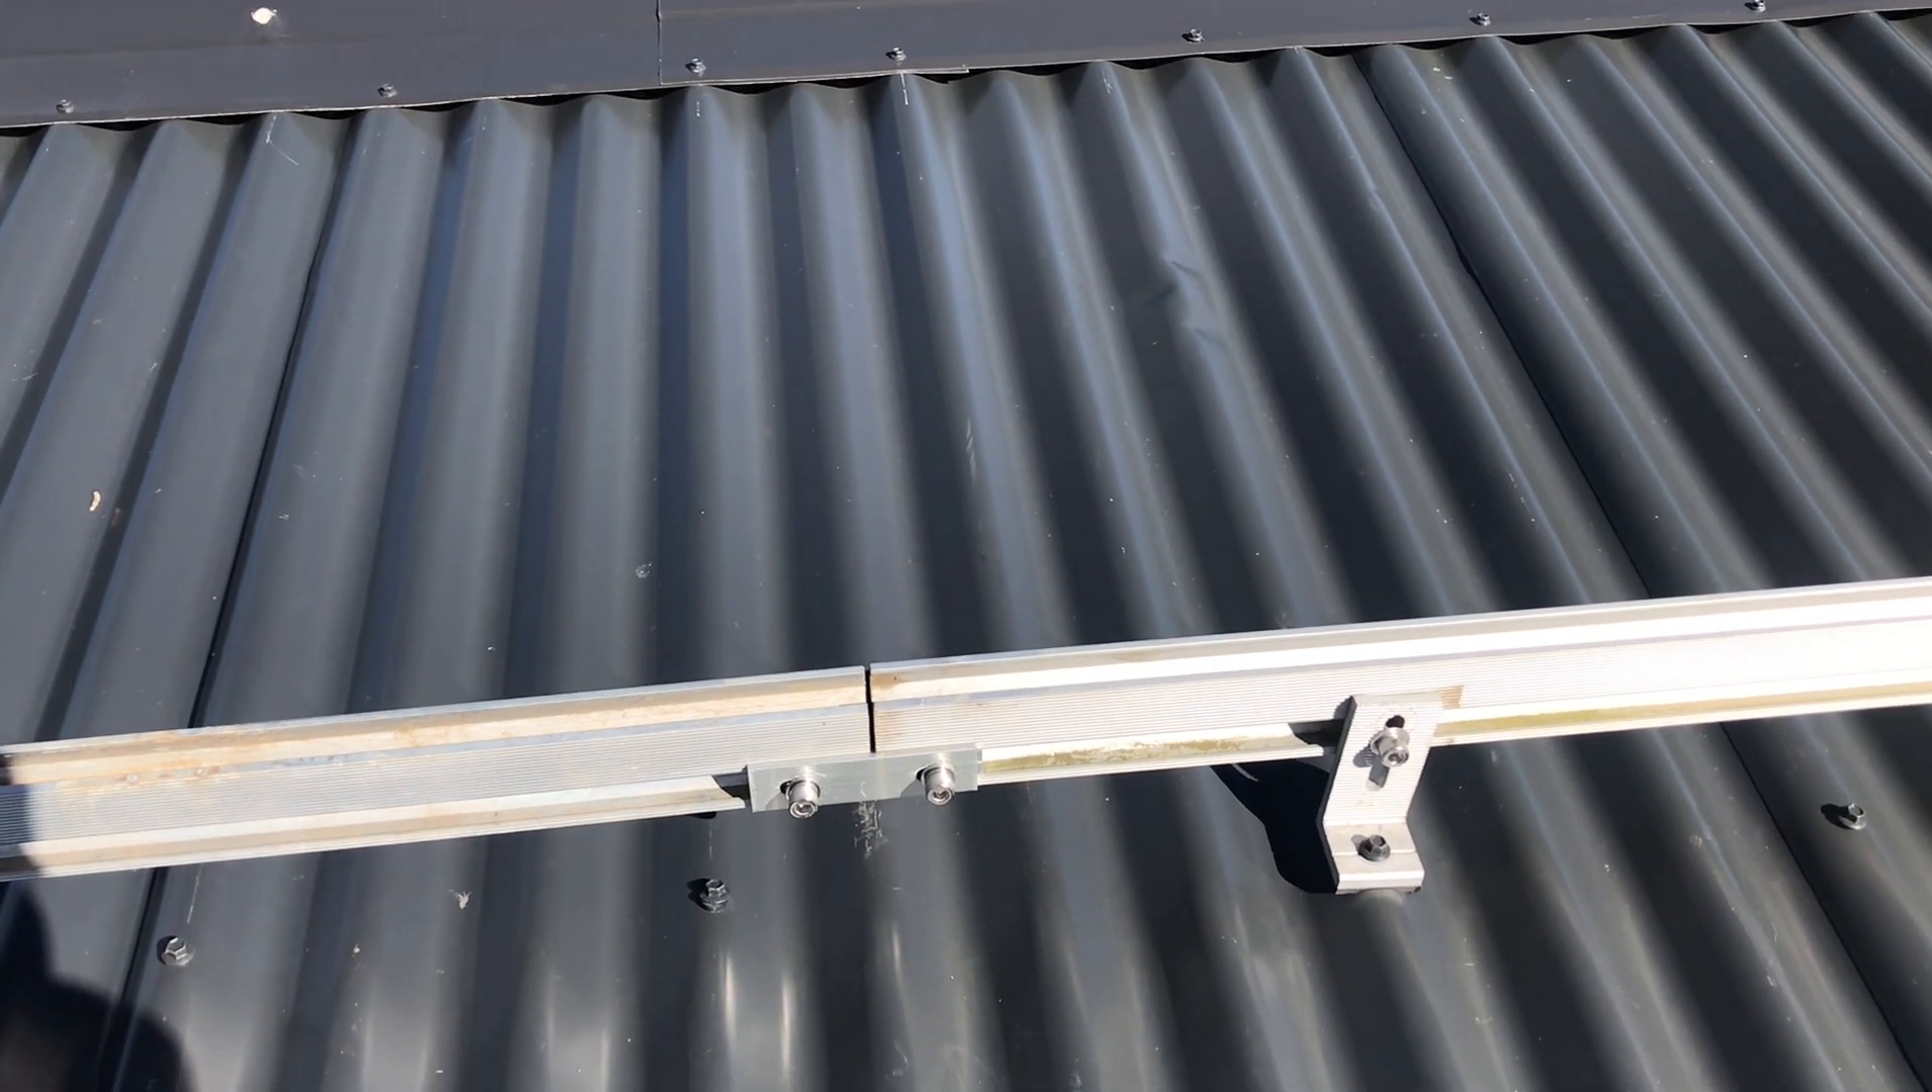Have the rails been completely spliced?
Yes.